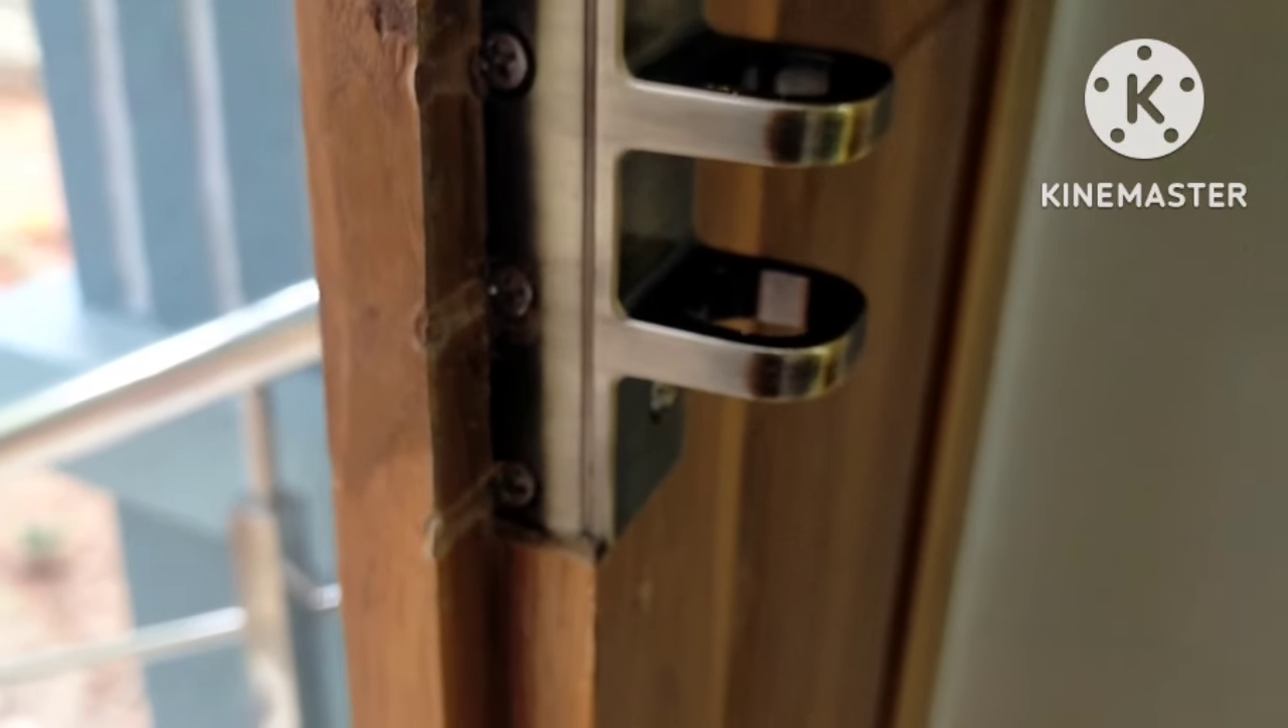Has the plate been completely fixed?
Yes.